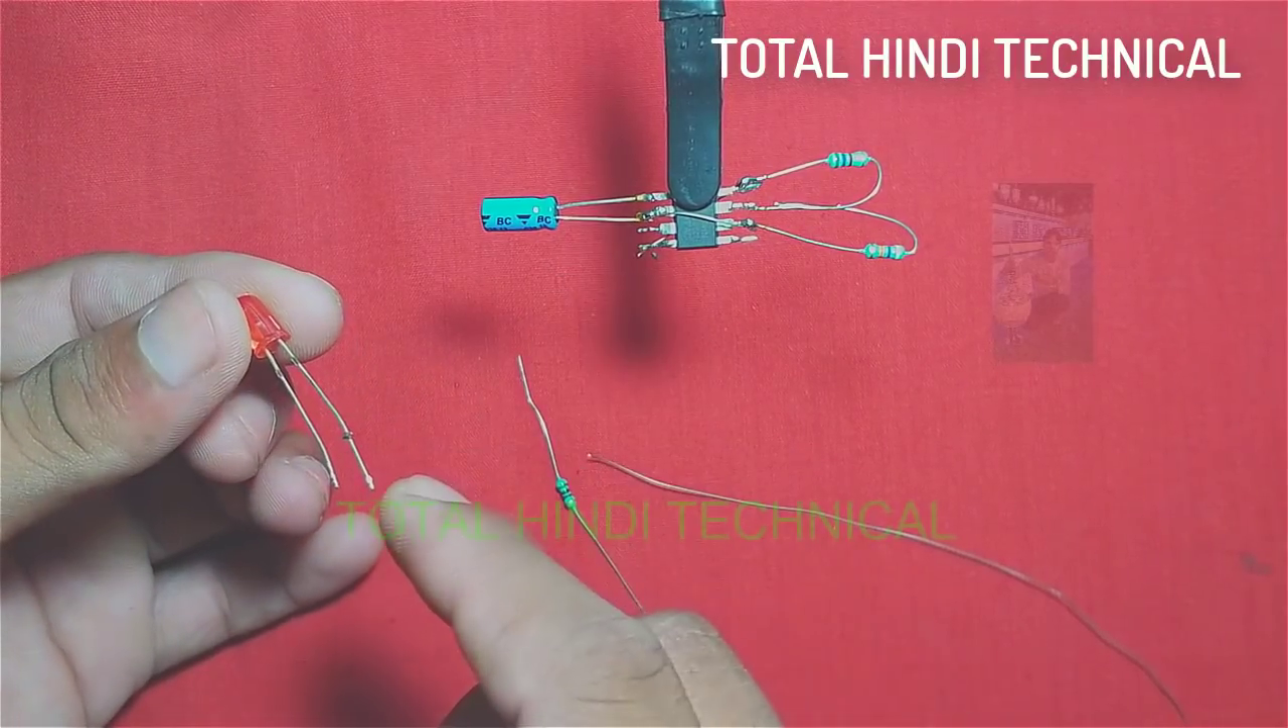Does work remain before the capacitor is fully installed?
No.